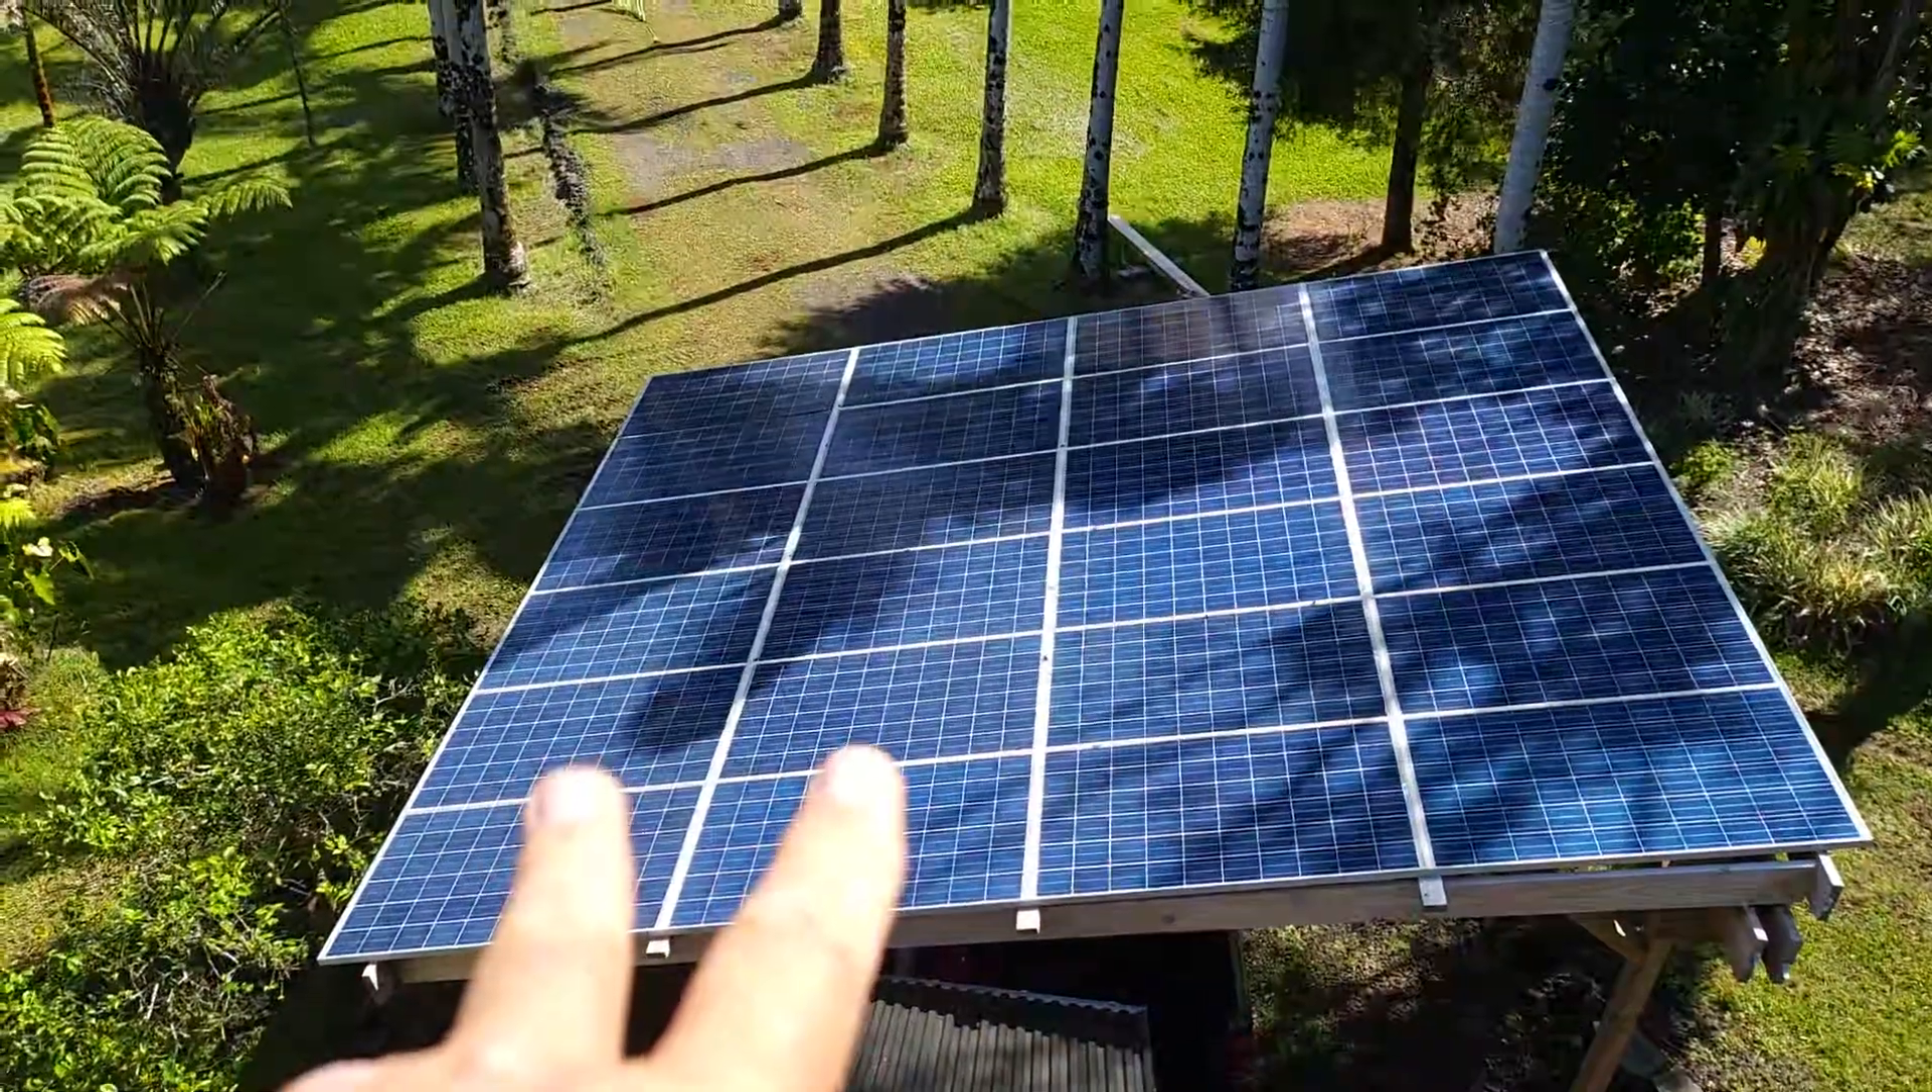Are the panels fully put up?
Yes.